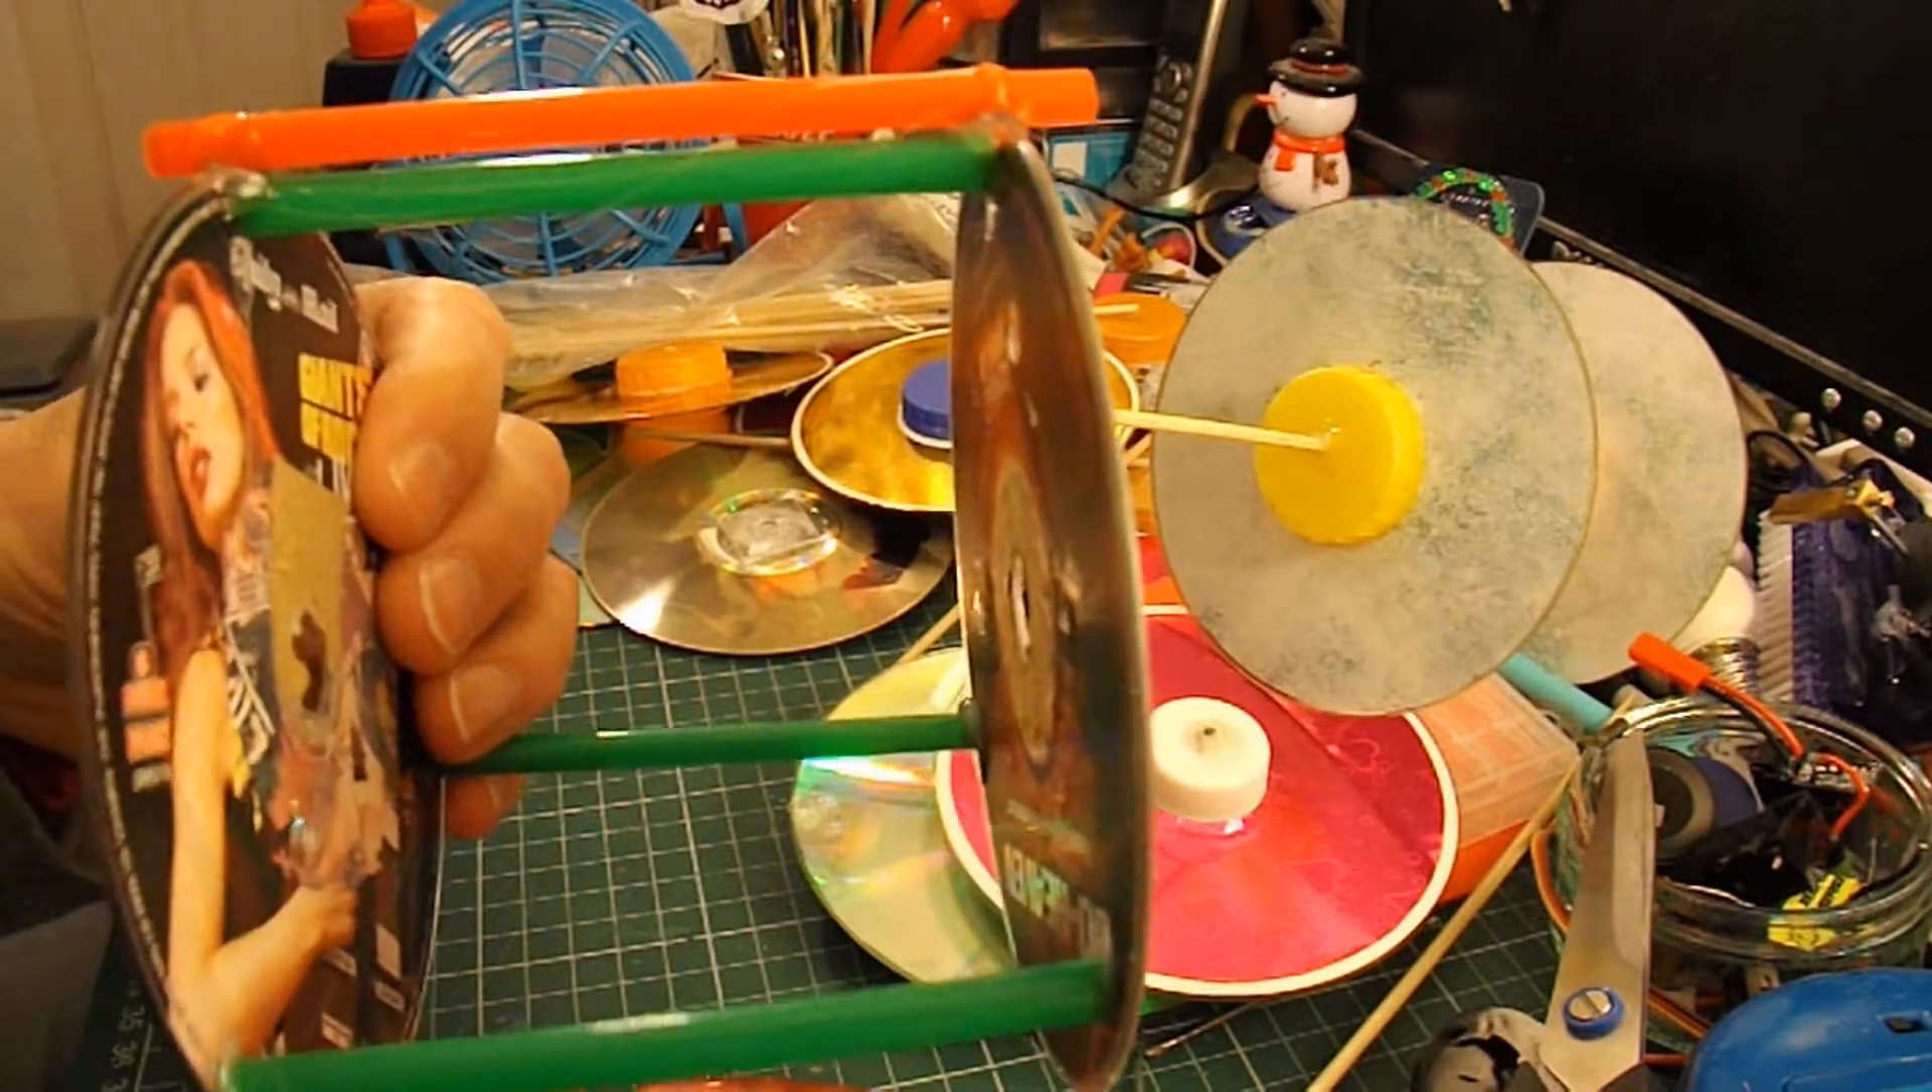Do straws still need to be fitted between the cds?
No.